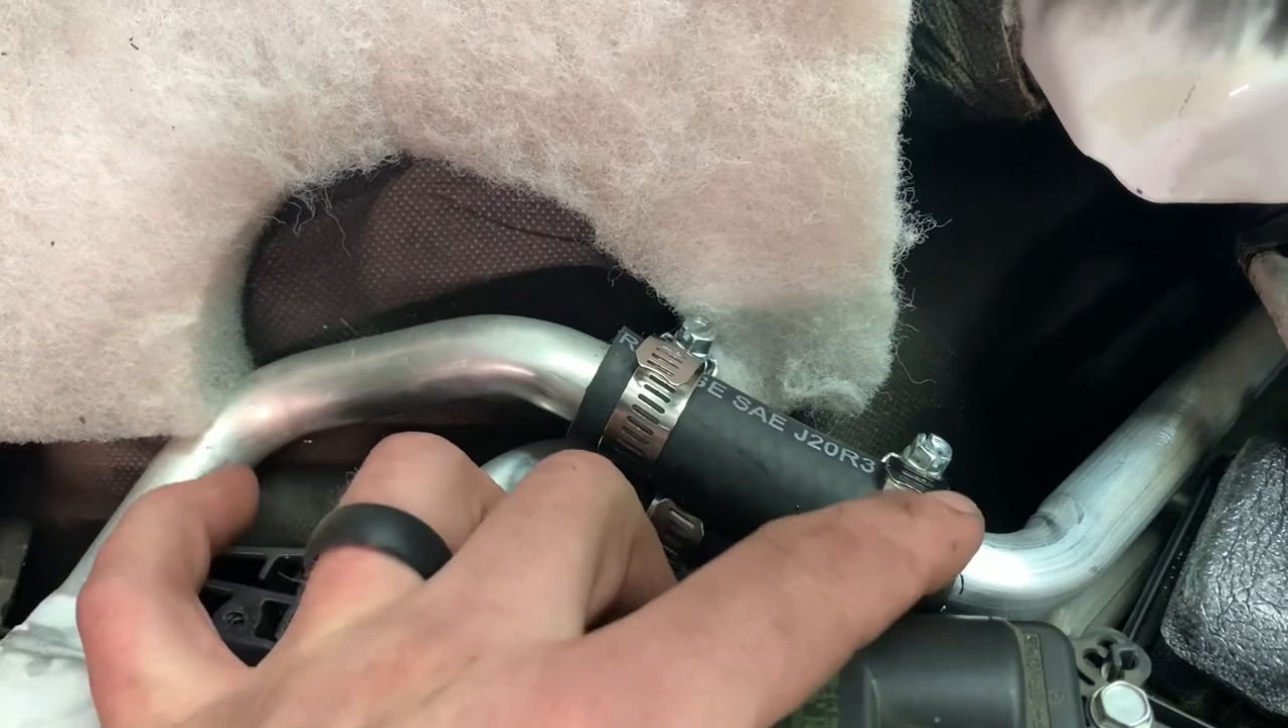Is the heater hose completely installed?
Yes.